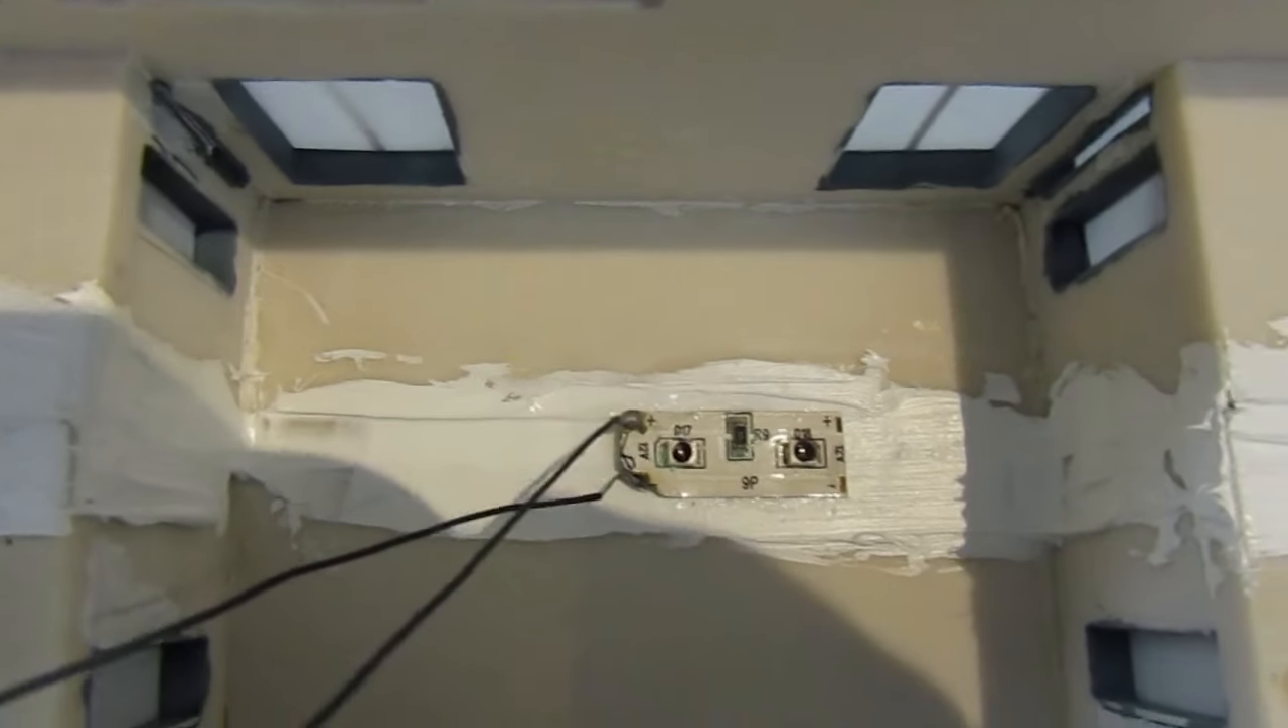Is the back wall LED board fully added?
Yes.